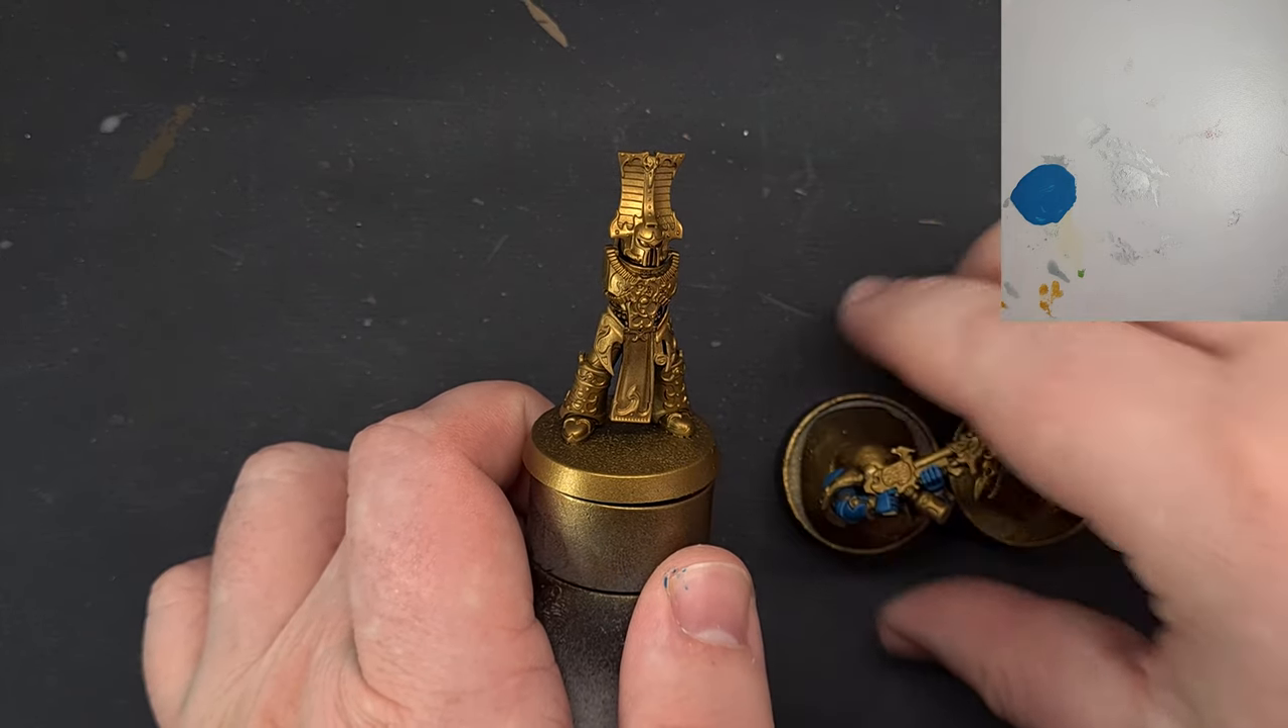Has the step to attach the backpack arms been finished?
No.